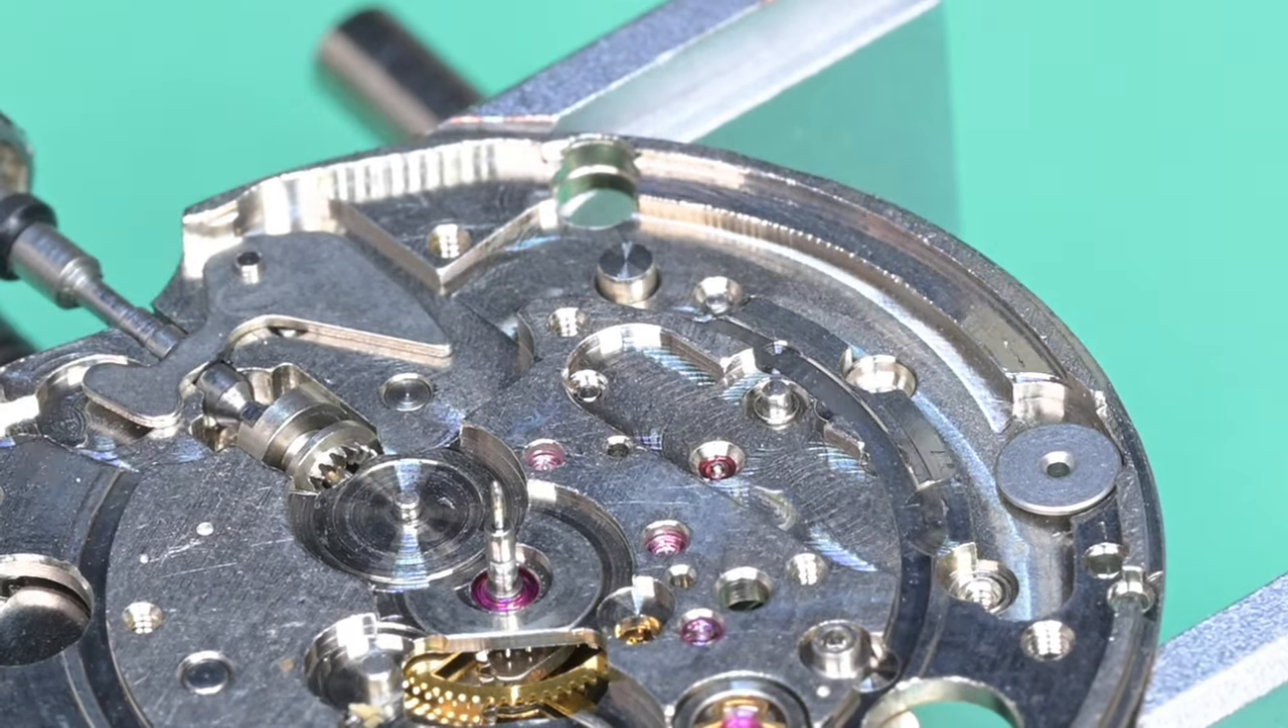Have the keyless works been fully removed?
No.